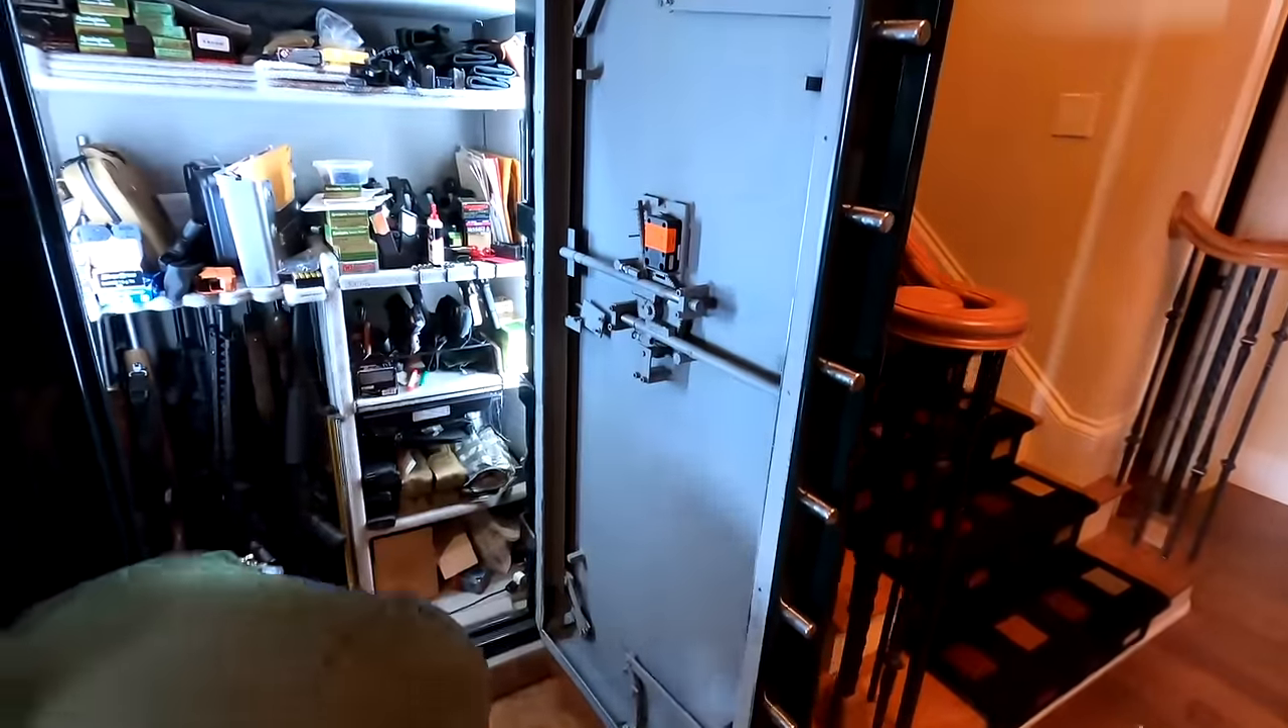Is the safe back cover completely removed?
Yes.